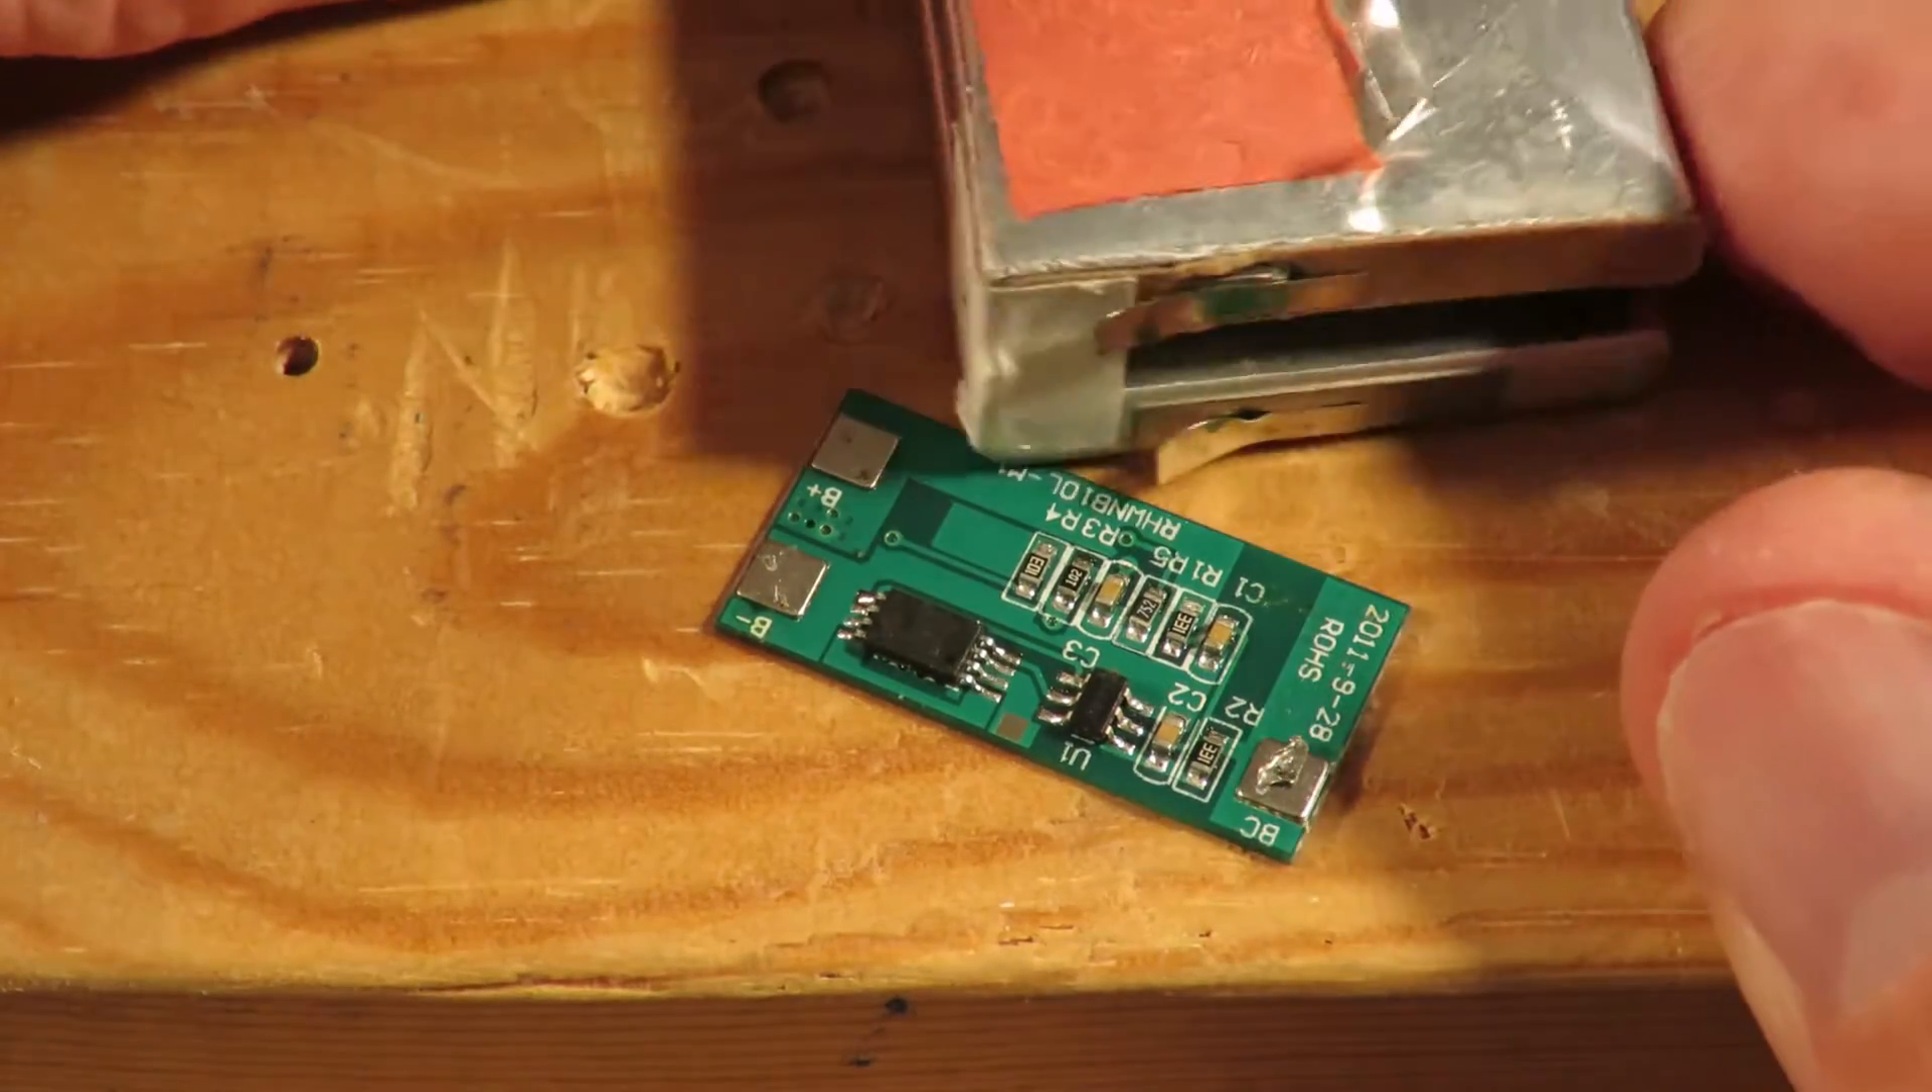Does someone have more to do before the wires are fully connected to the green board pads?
Yes.